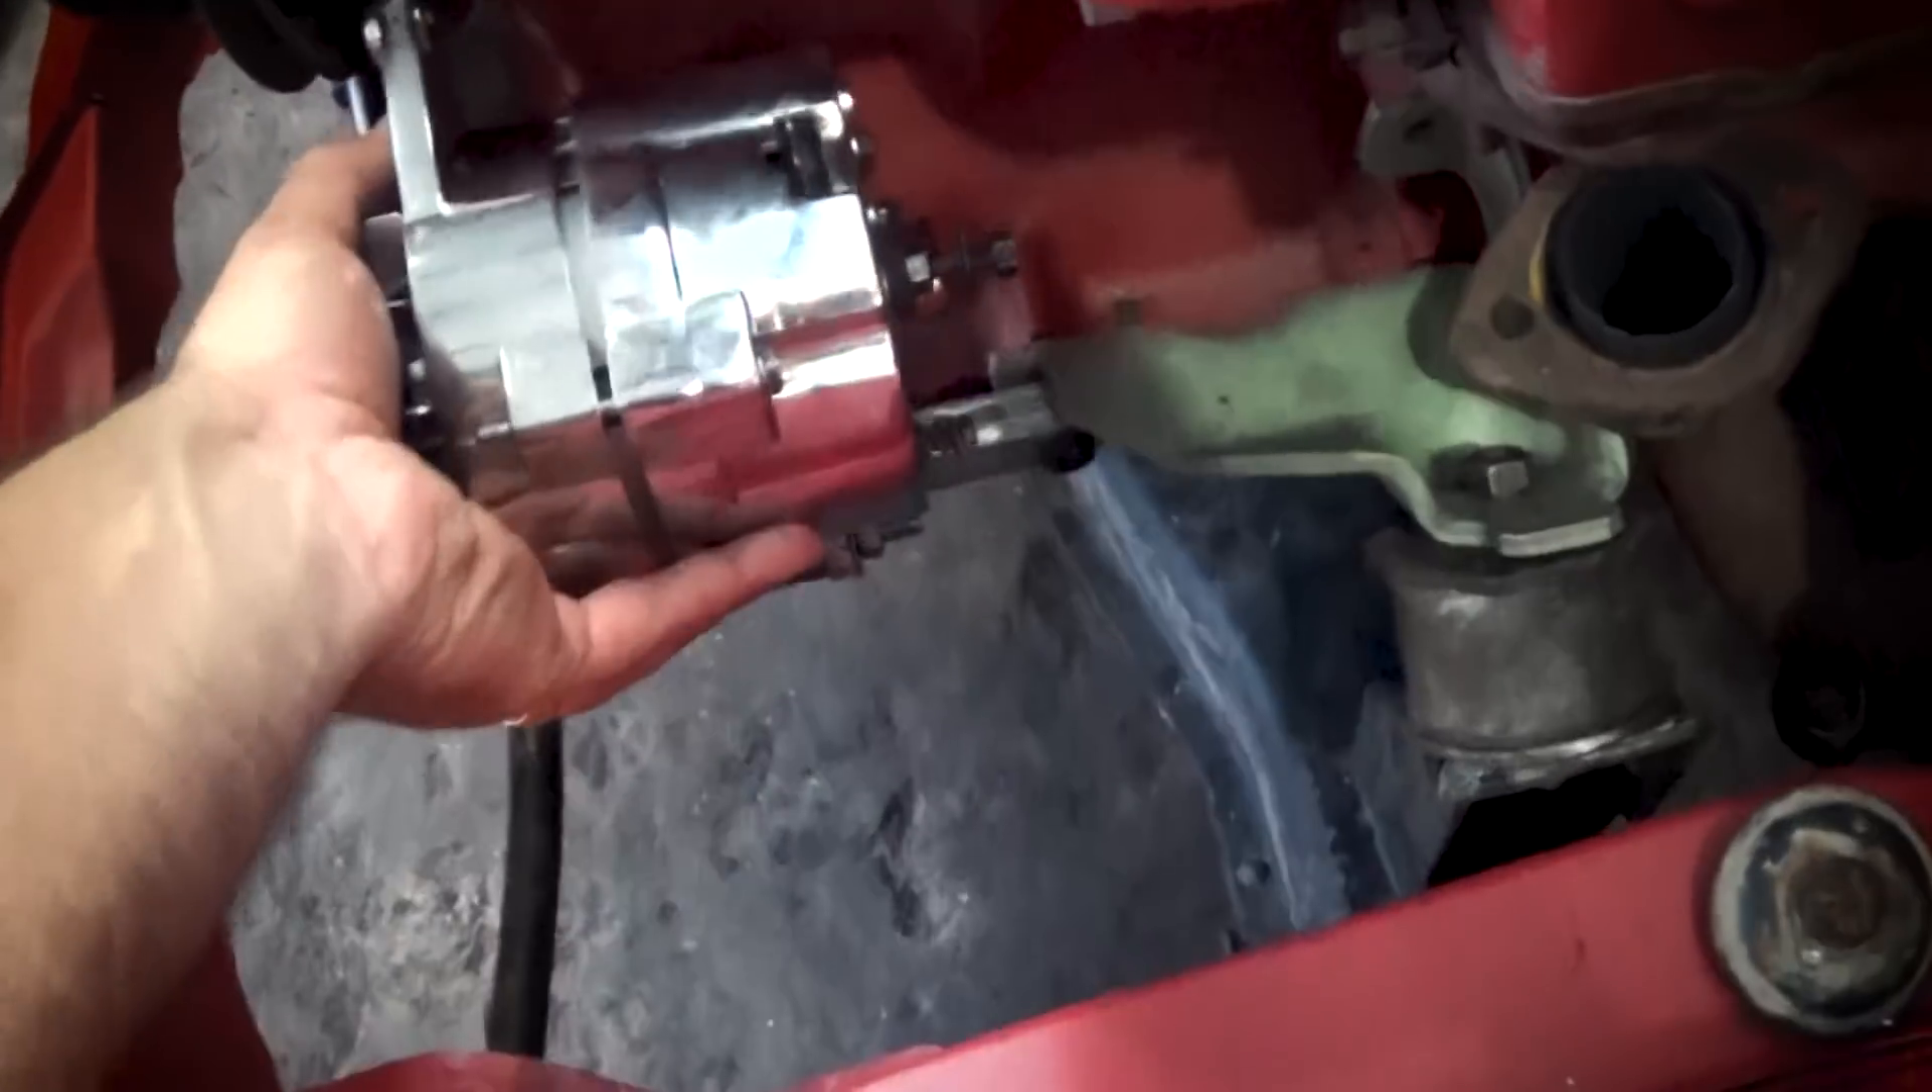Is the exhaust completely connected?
No.